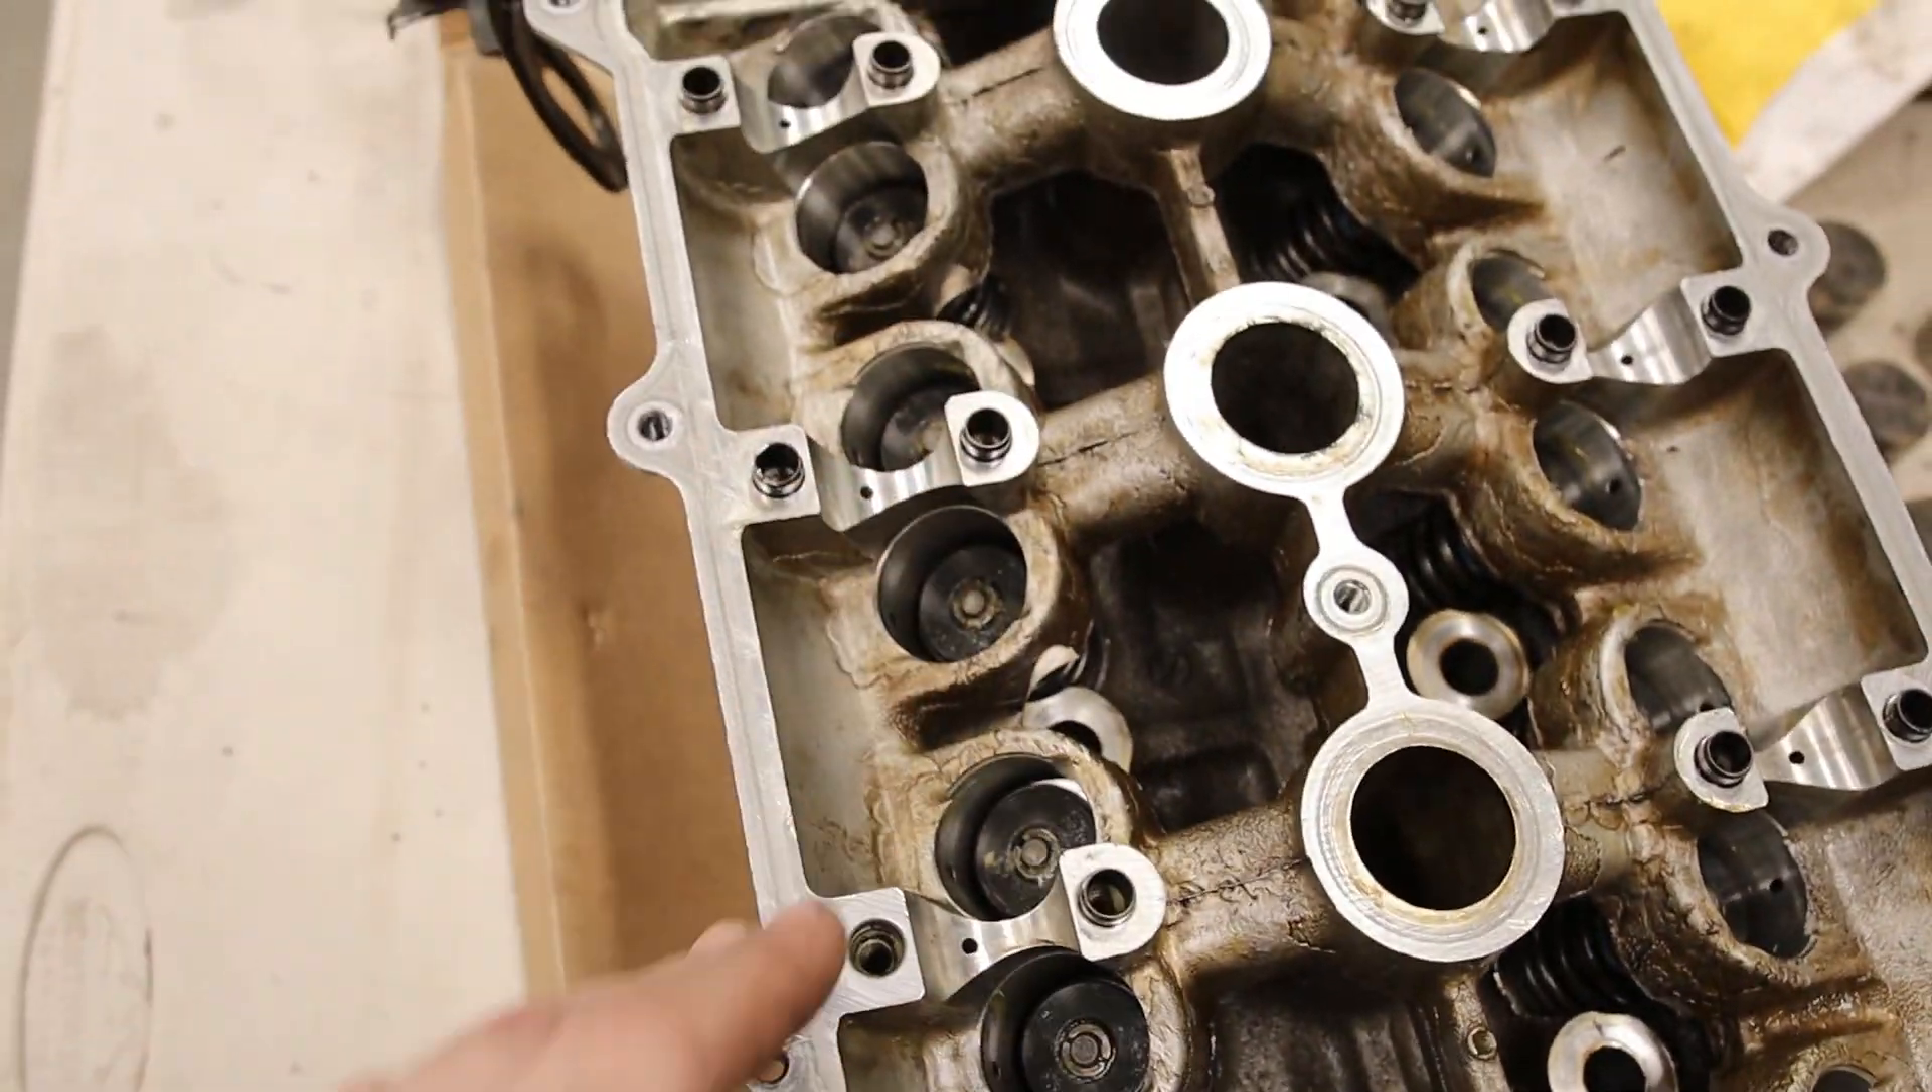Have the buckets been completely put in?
No.